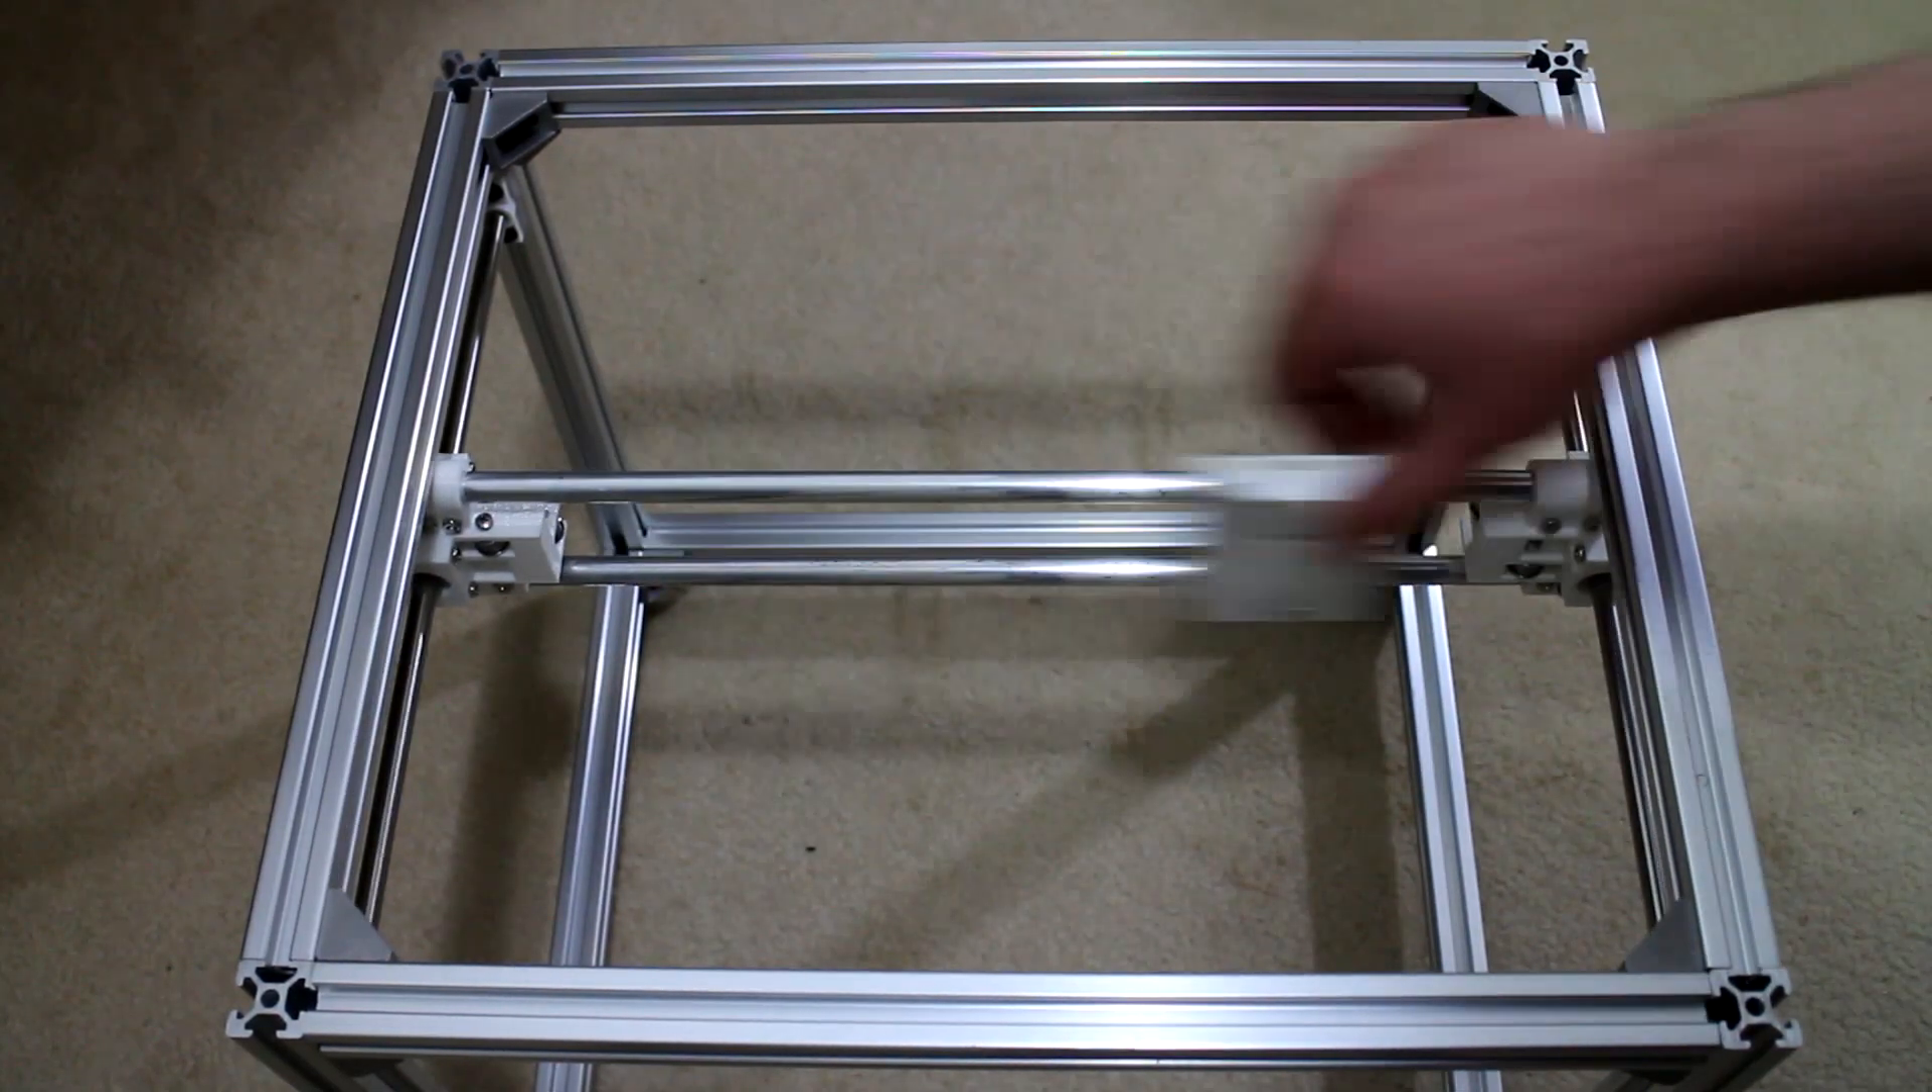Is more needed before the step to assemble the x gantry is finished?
No.